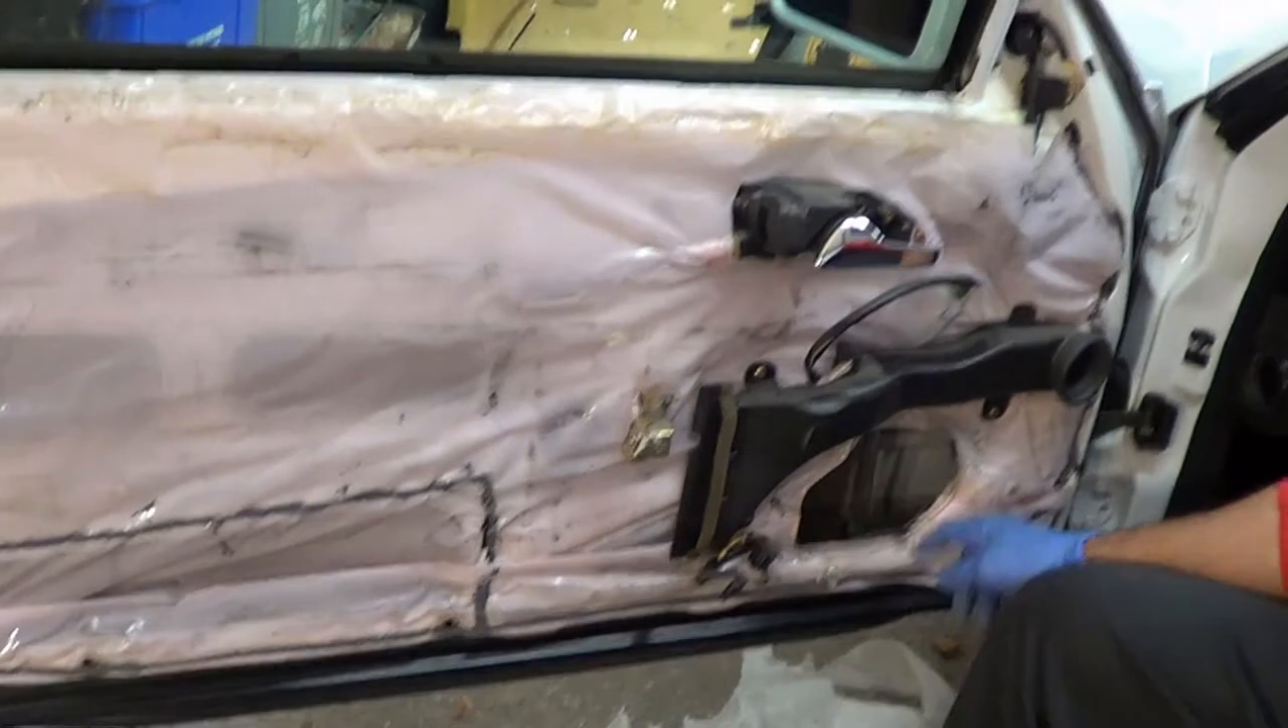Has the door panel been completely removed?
Yes.